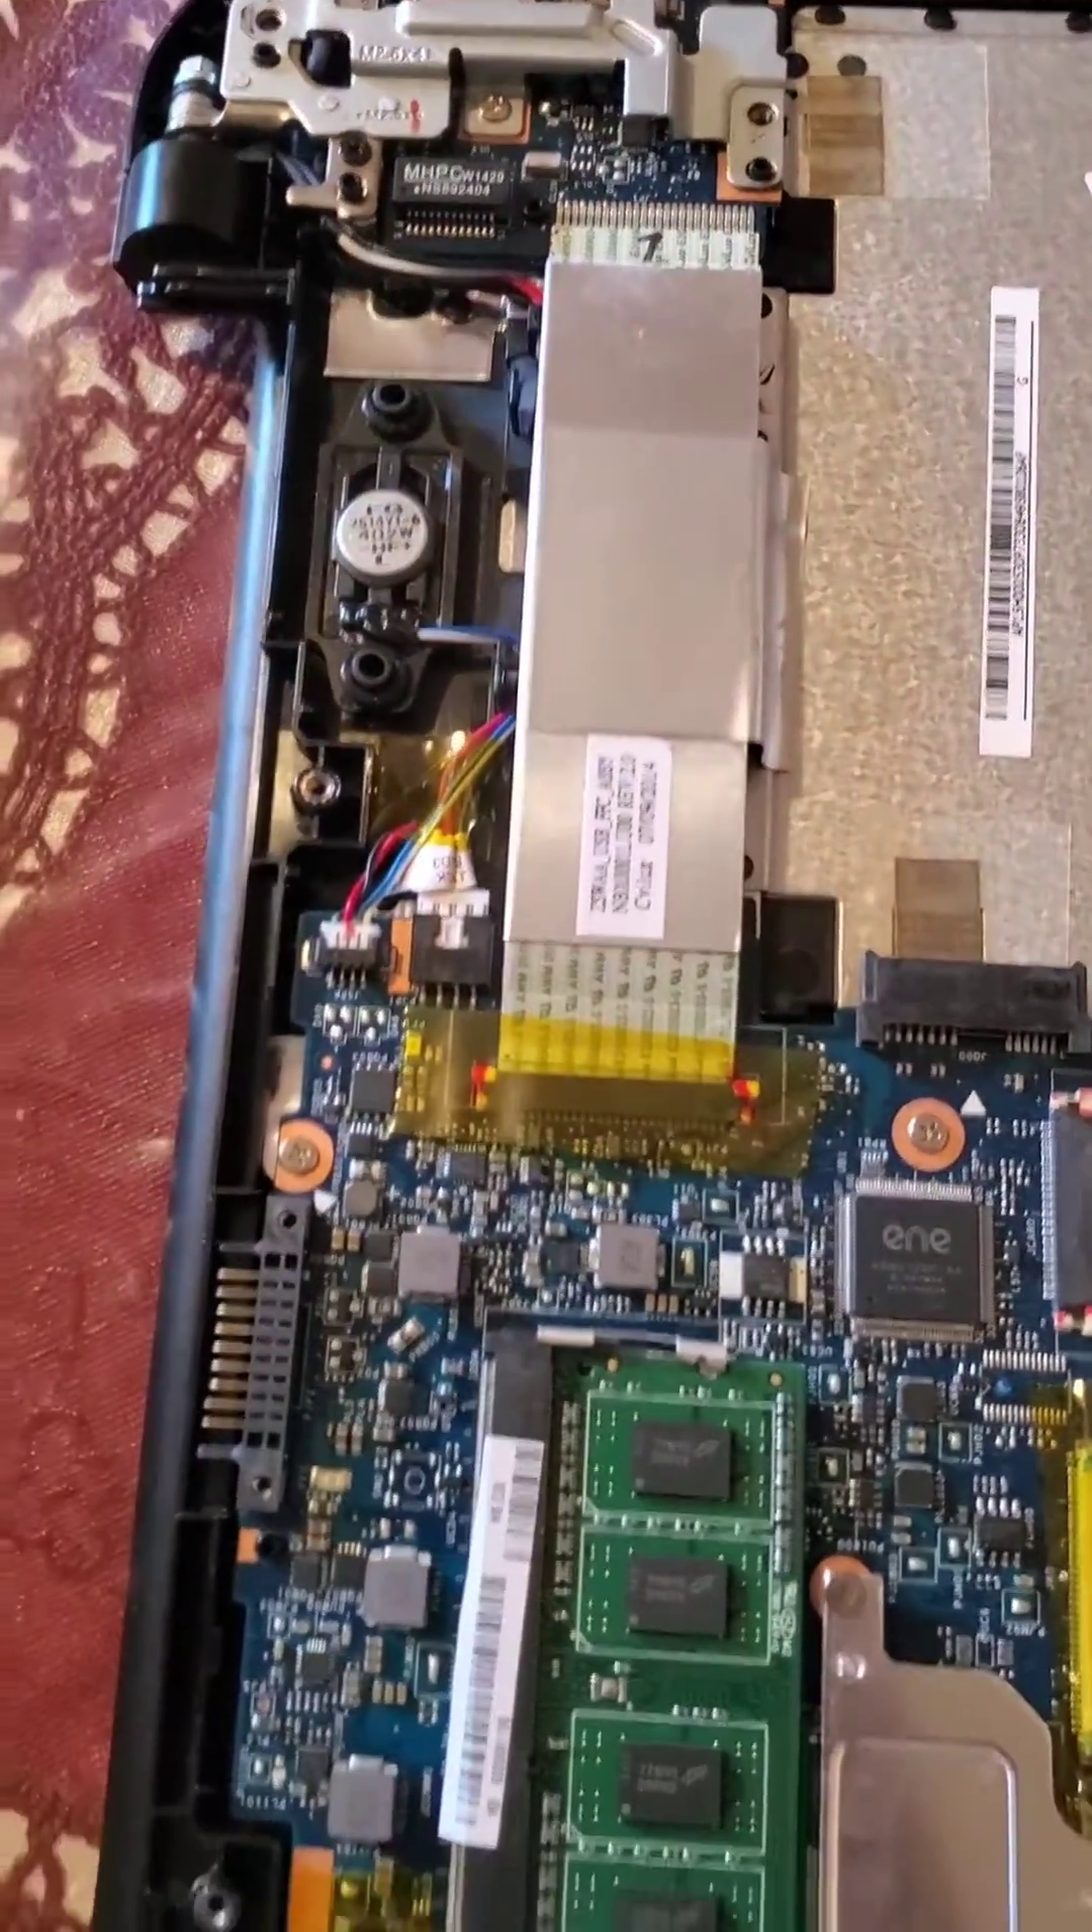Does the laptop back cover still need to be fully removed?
No.